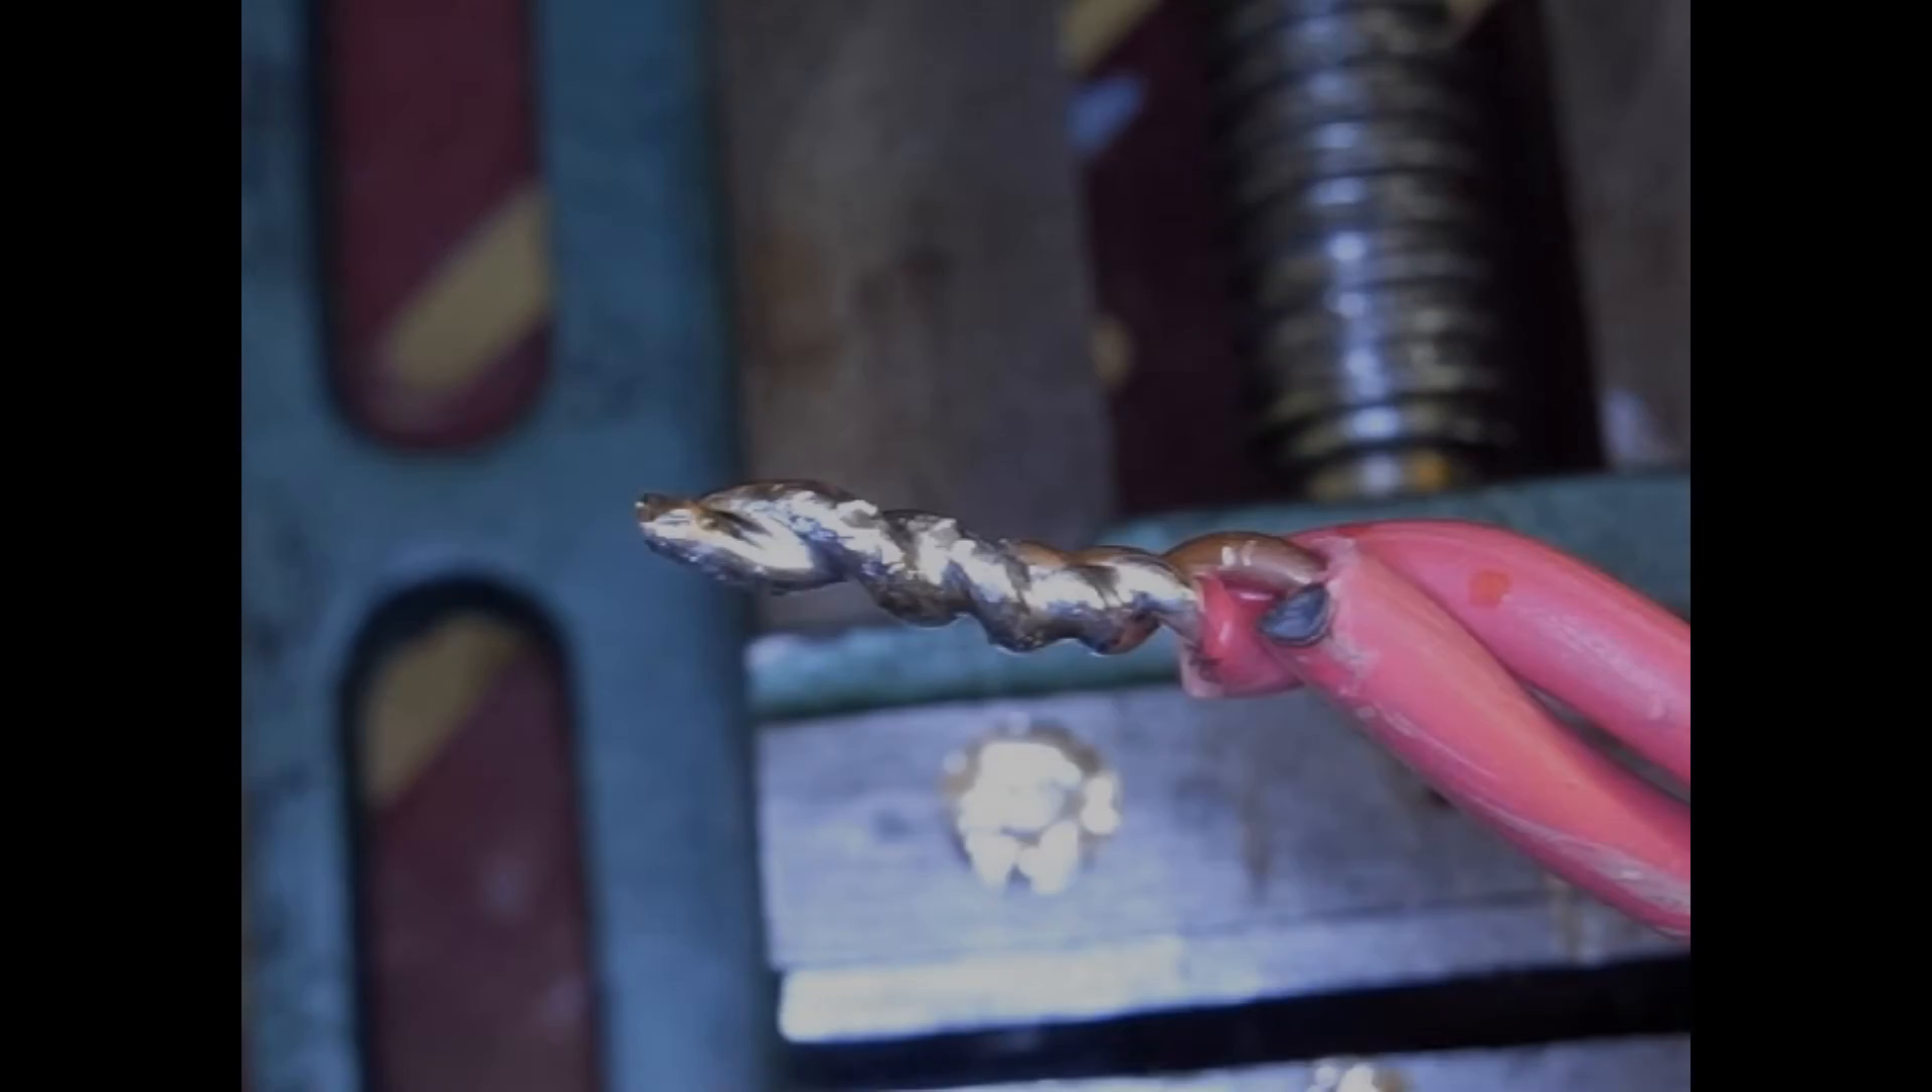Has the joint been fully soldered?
Yes.